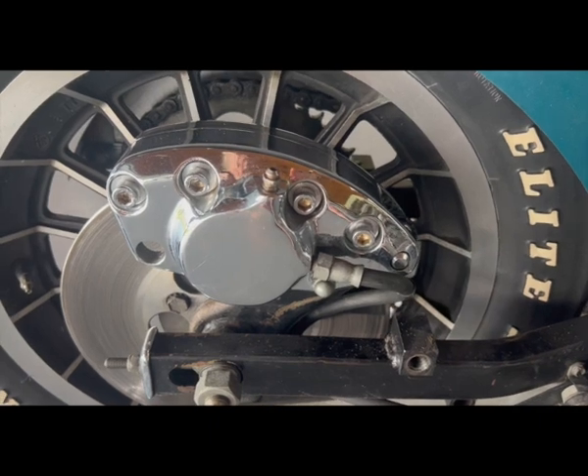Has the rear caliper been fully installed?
Yes.